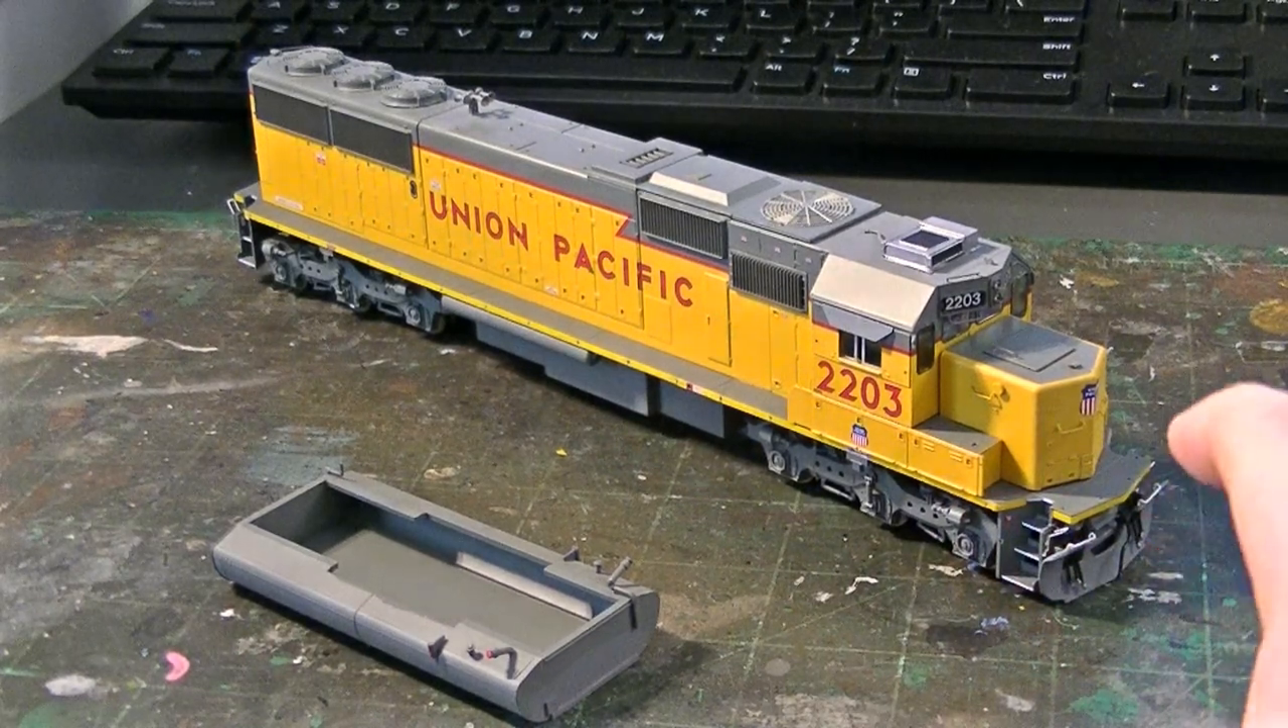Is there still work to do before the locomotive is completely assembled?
Yes.